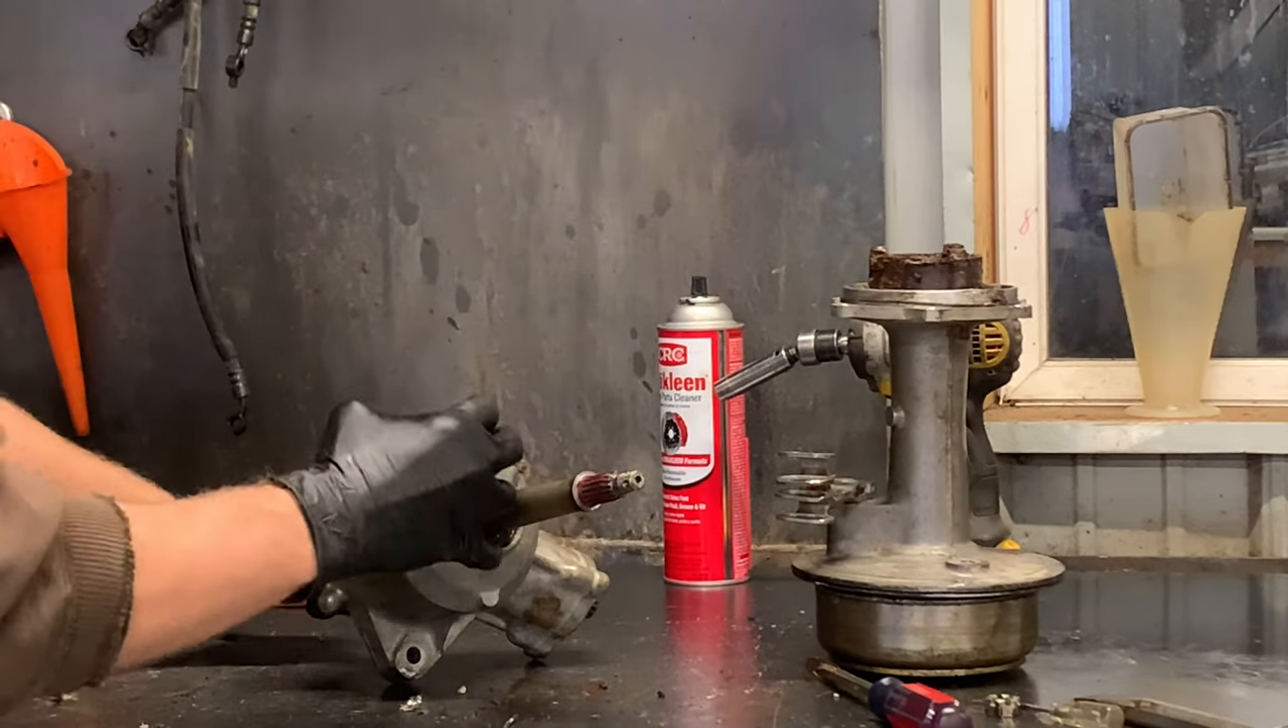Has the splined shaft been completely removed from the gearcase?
No.